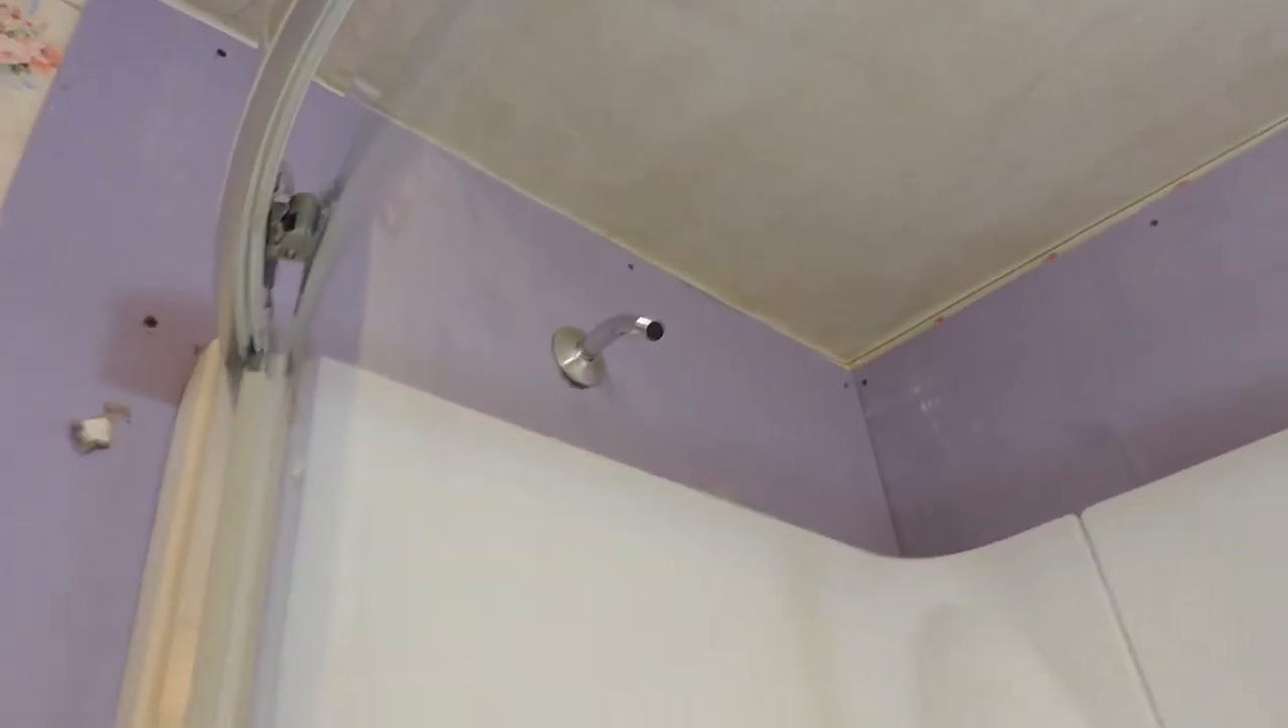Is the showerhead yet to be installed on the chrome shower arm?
Yes.